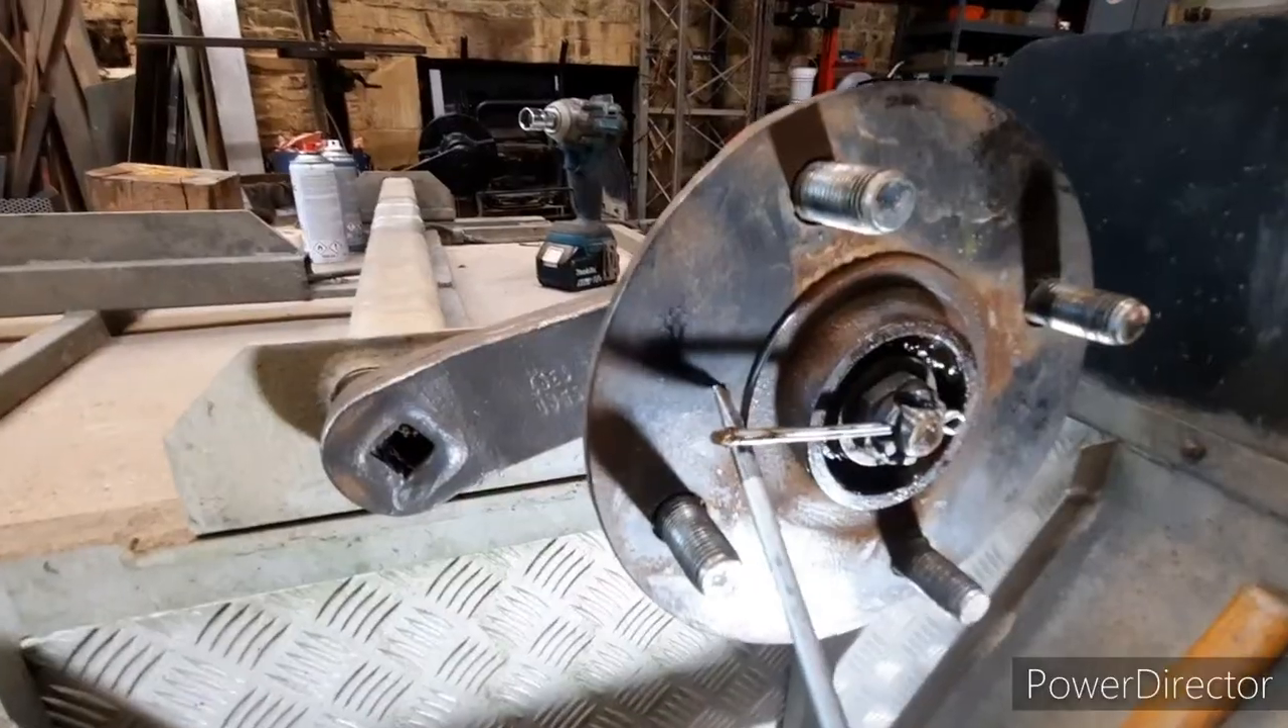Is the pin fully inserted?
Yes.